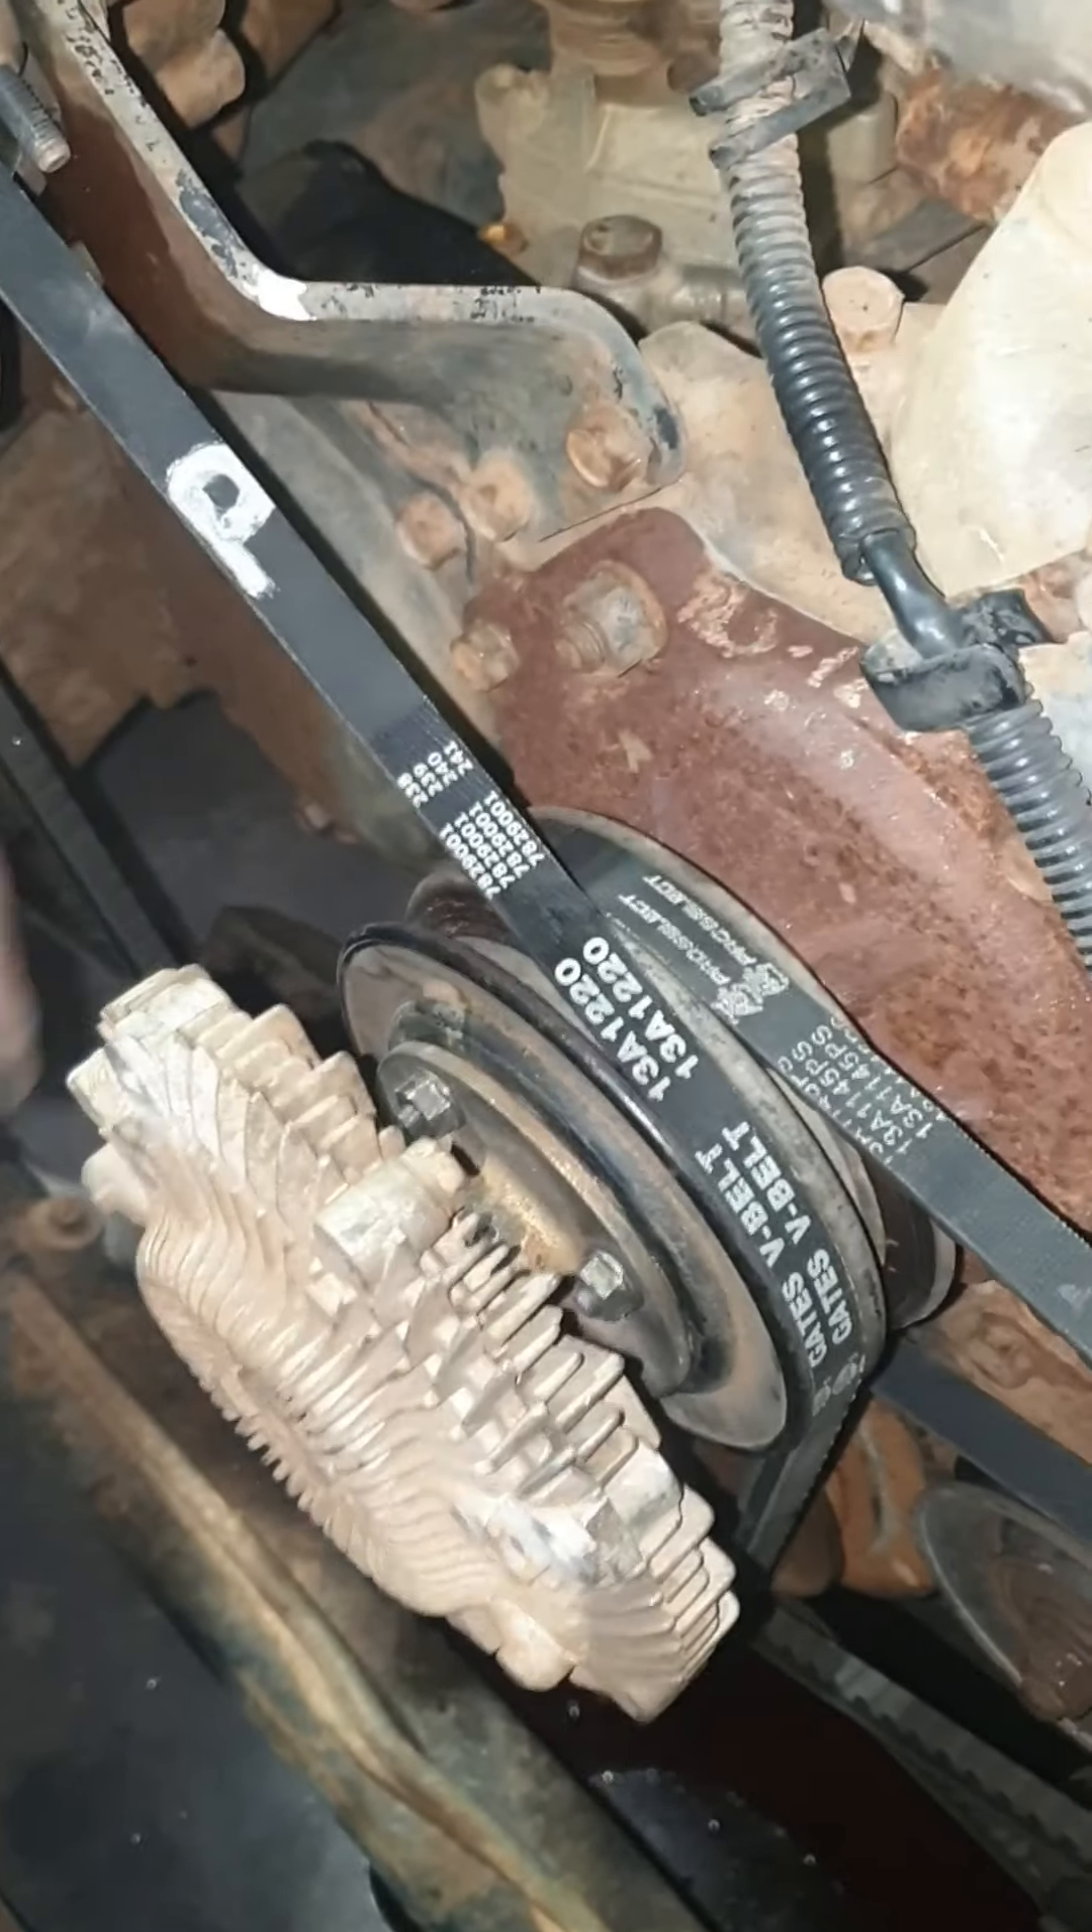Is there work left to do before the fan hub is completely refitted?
No.